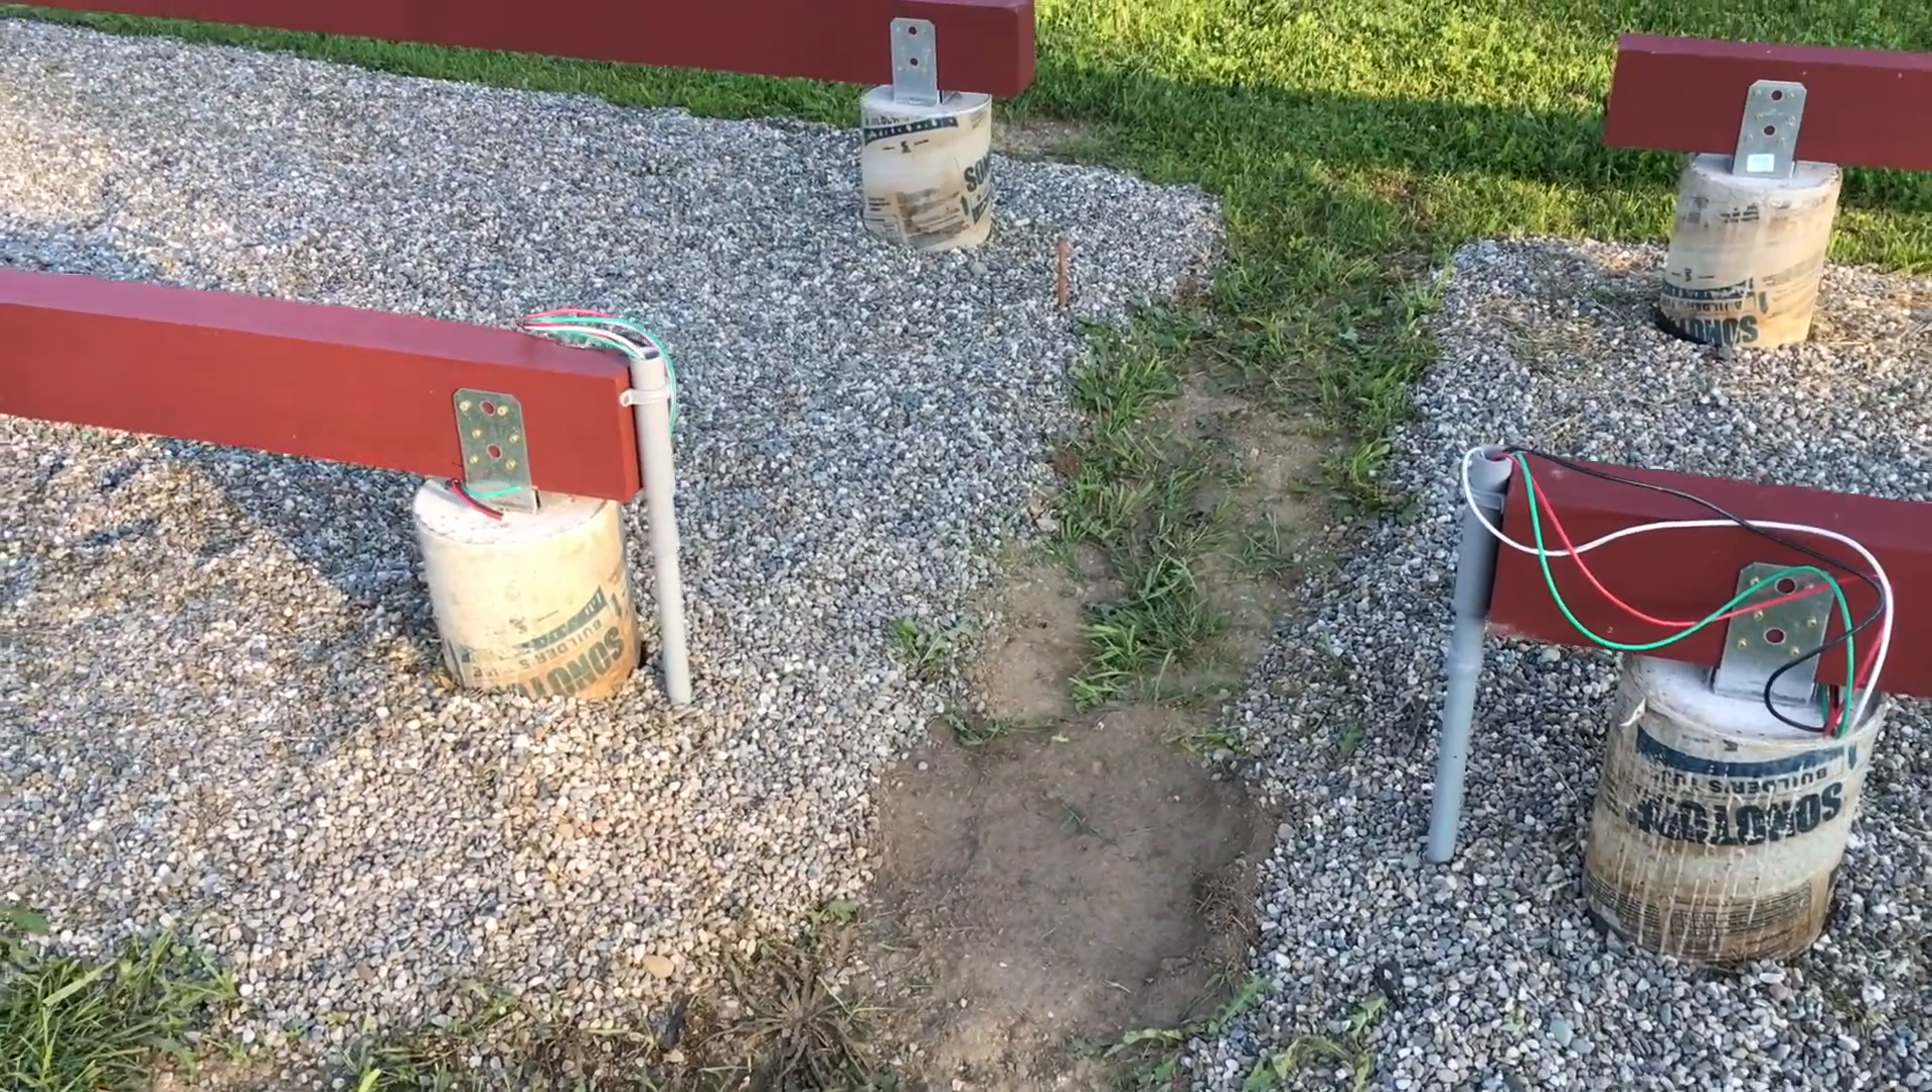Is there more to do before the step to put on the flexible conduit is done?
Yes.